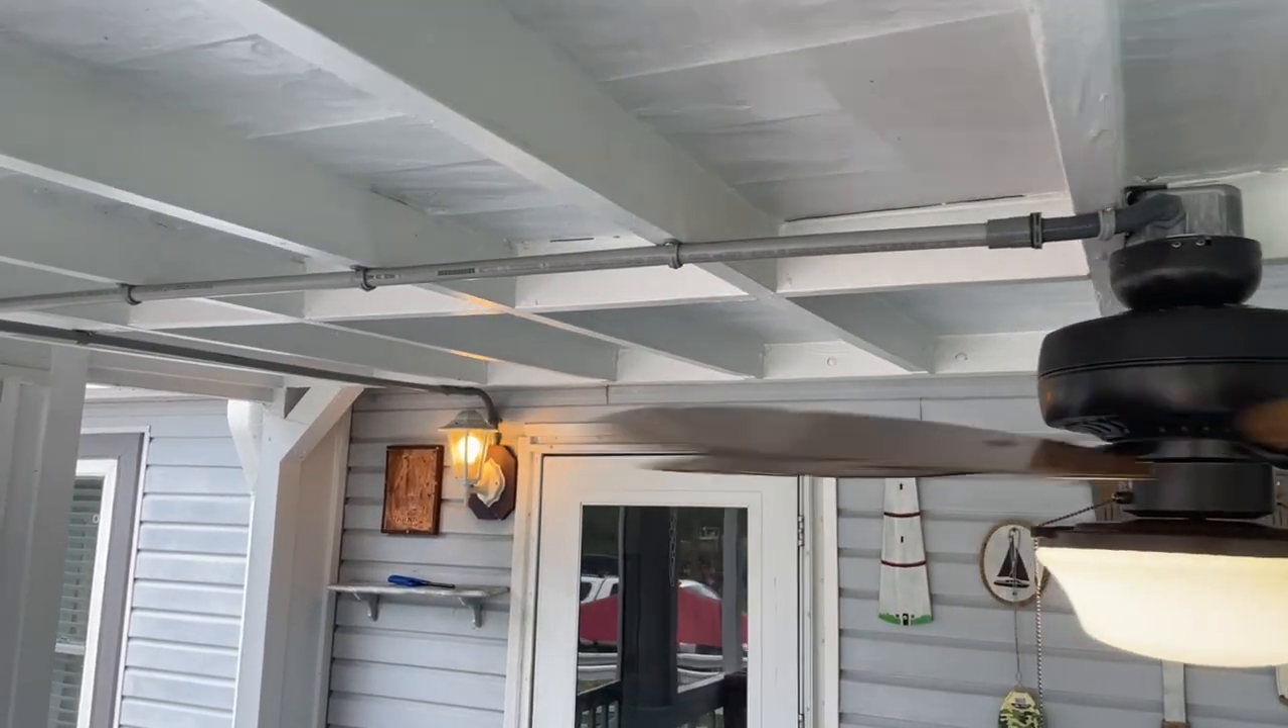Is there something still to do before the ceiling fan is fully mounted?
No.